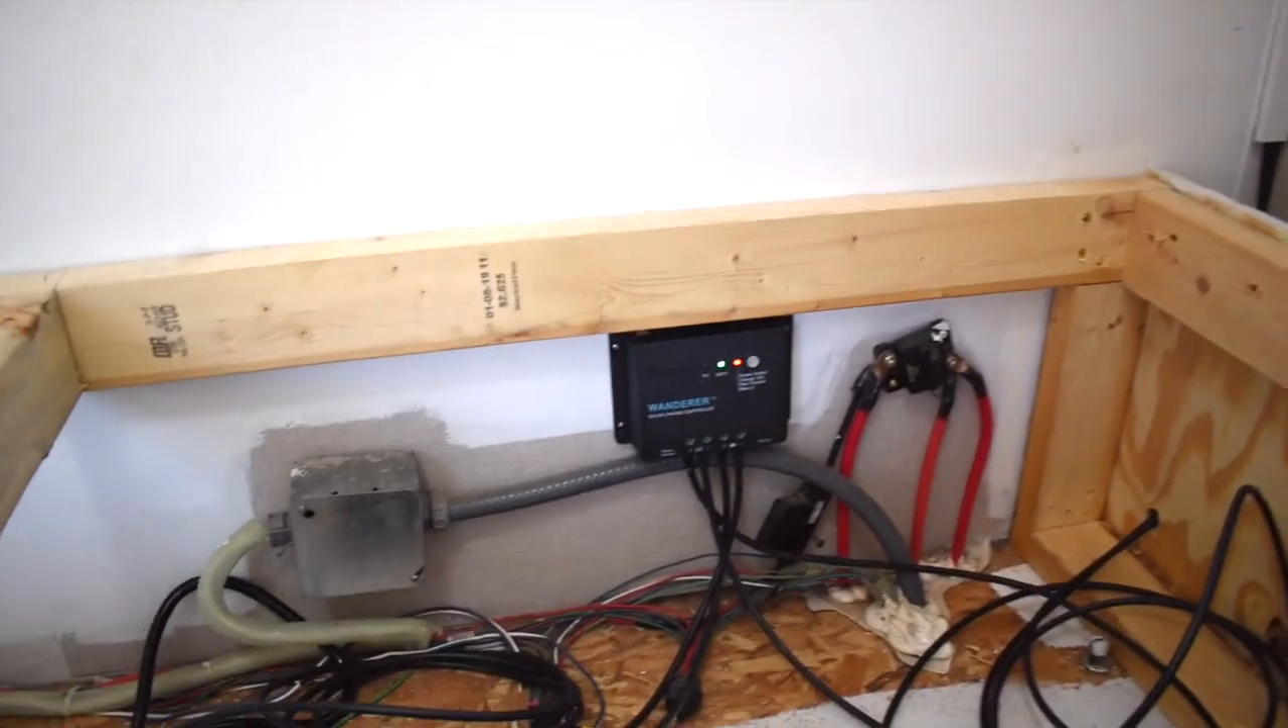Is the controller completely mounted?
Yes.